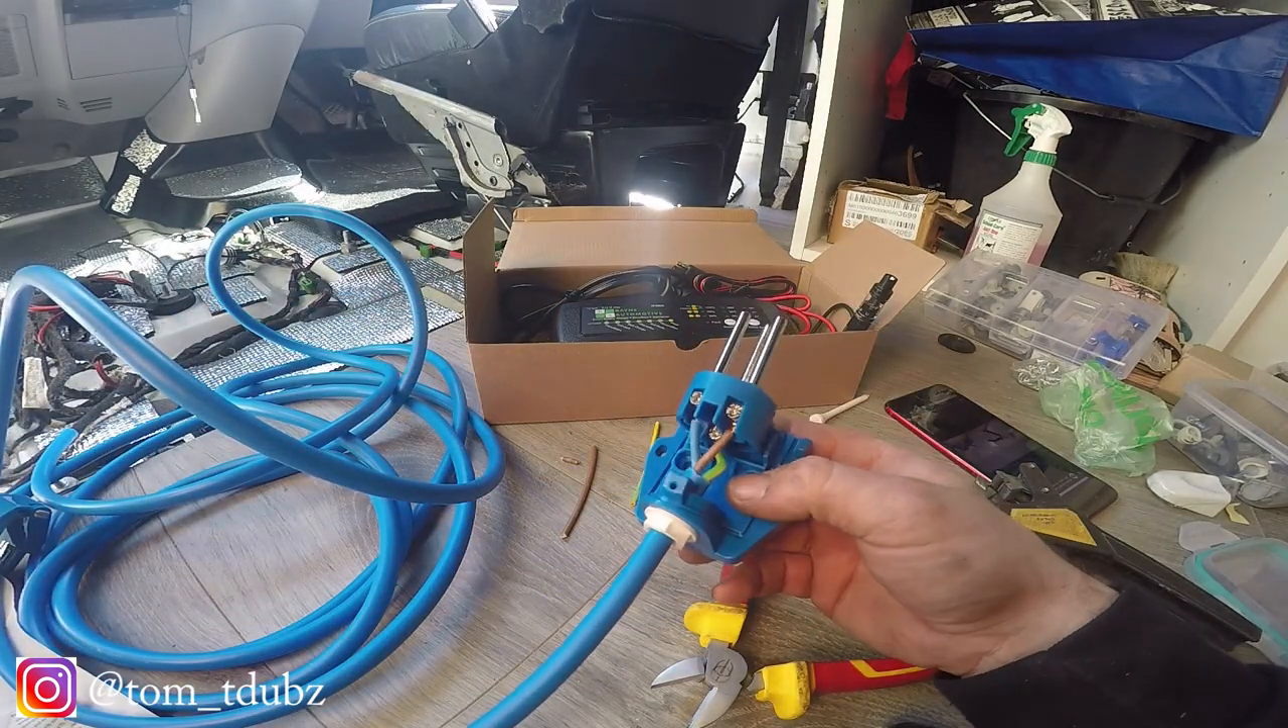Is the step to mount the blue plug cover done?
No.